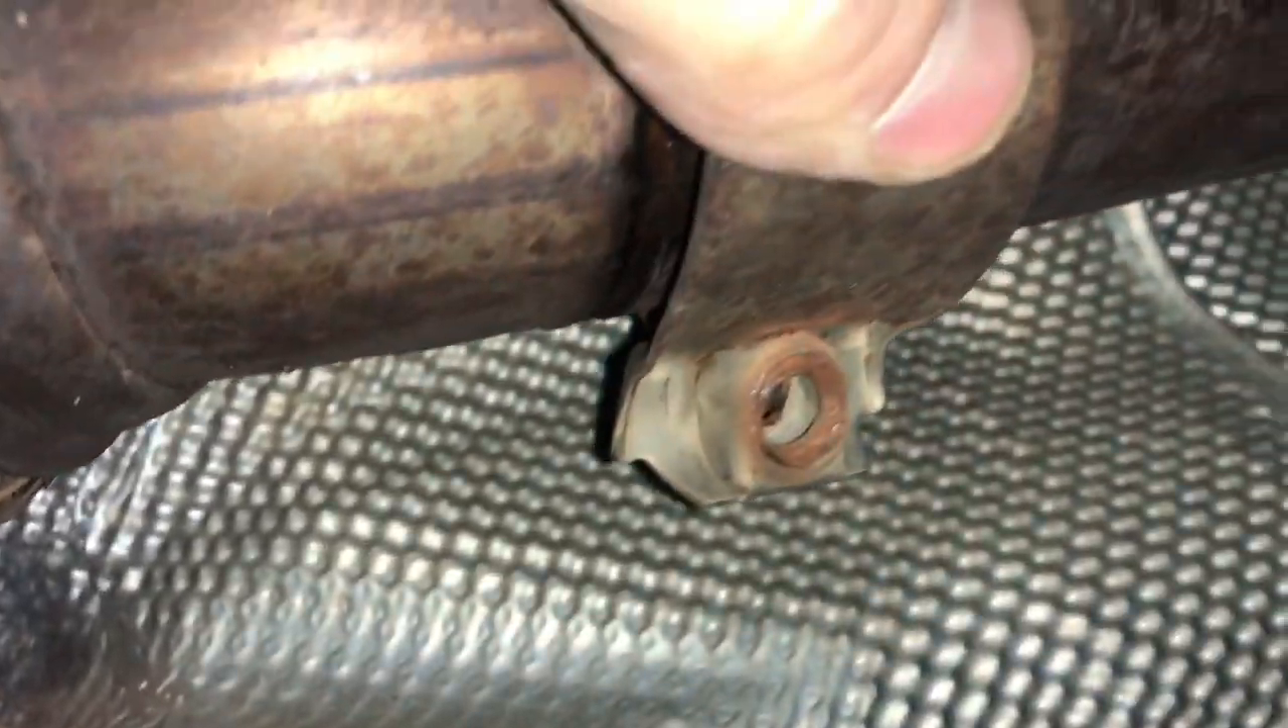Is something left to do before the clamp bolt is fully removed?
No.